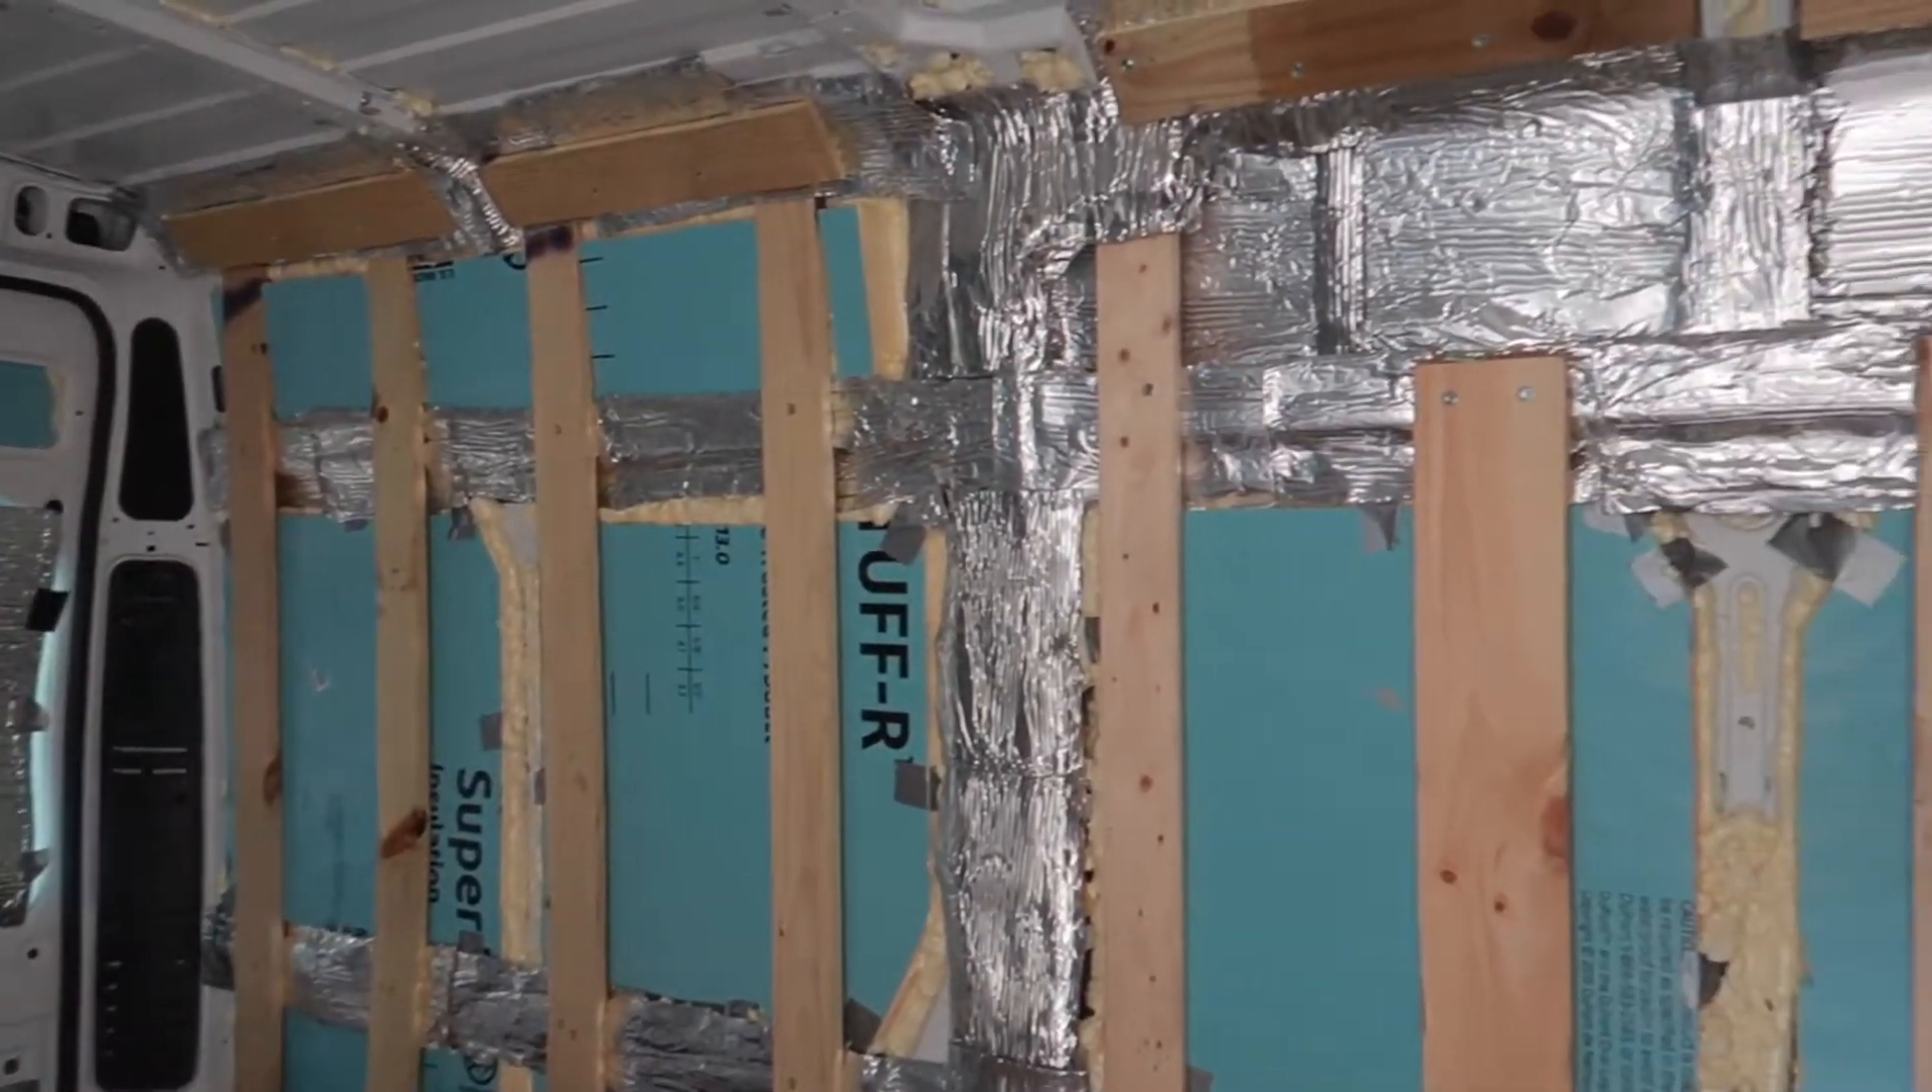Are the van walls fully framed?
Yes.